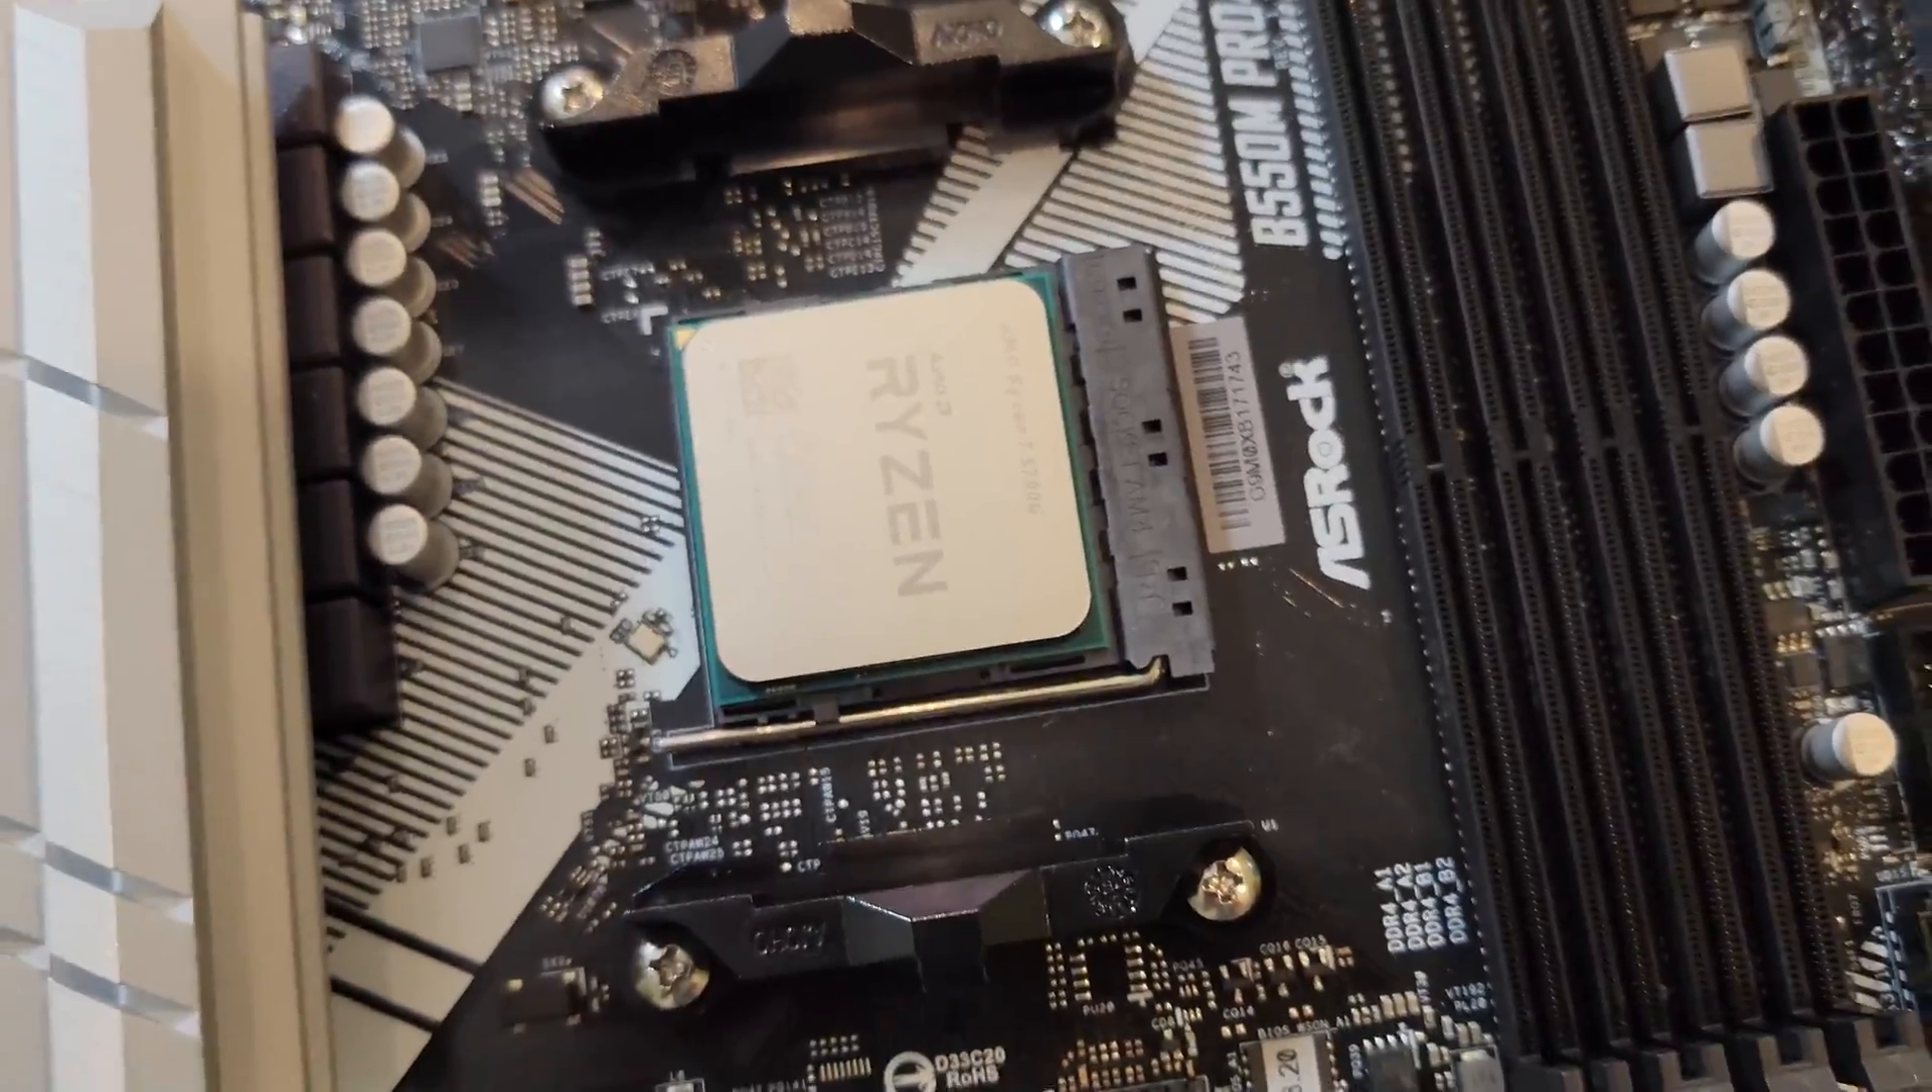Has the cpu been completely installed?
Yes.